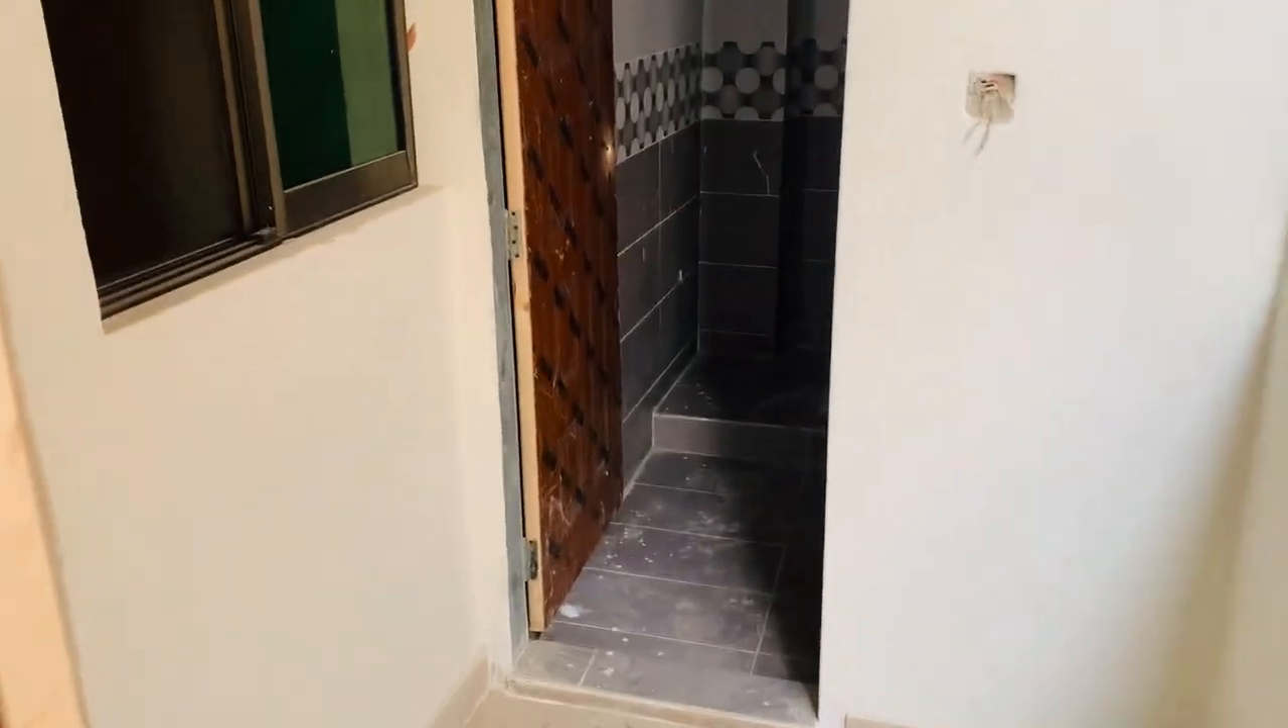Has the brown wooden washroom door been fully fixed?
Yes.